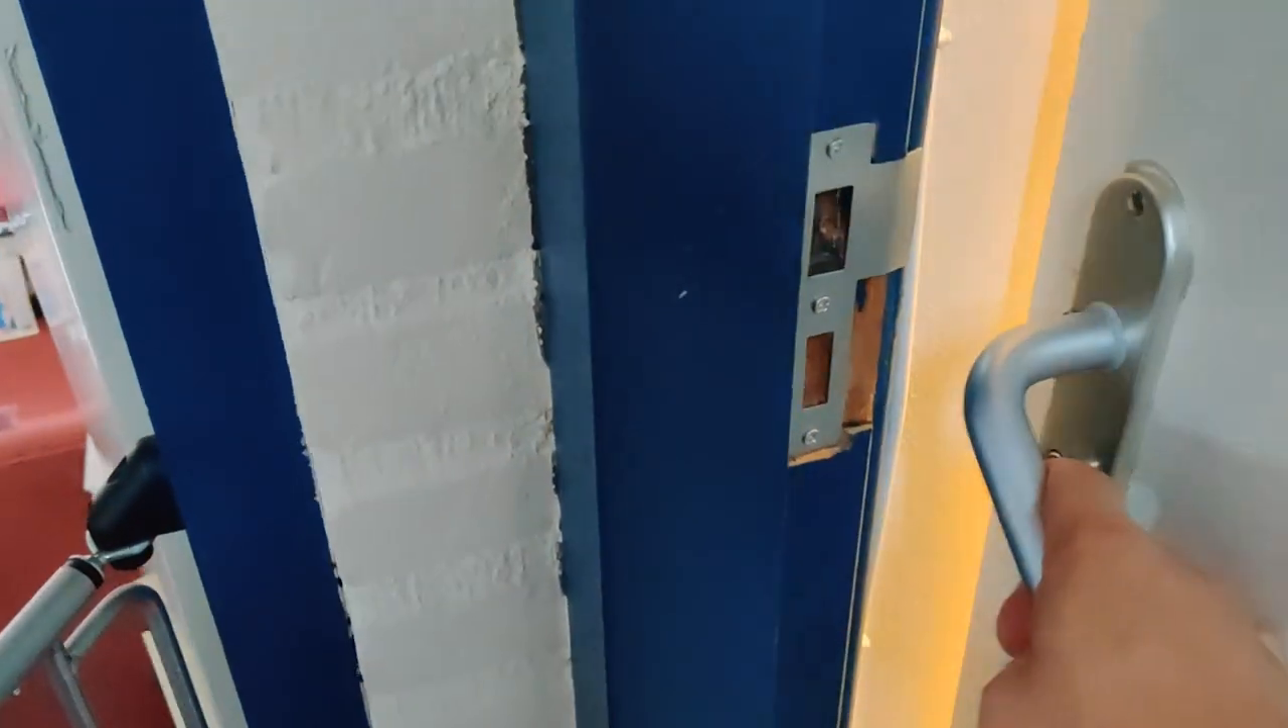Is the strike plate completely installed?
Yes.